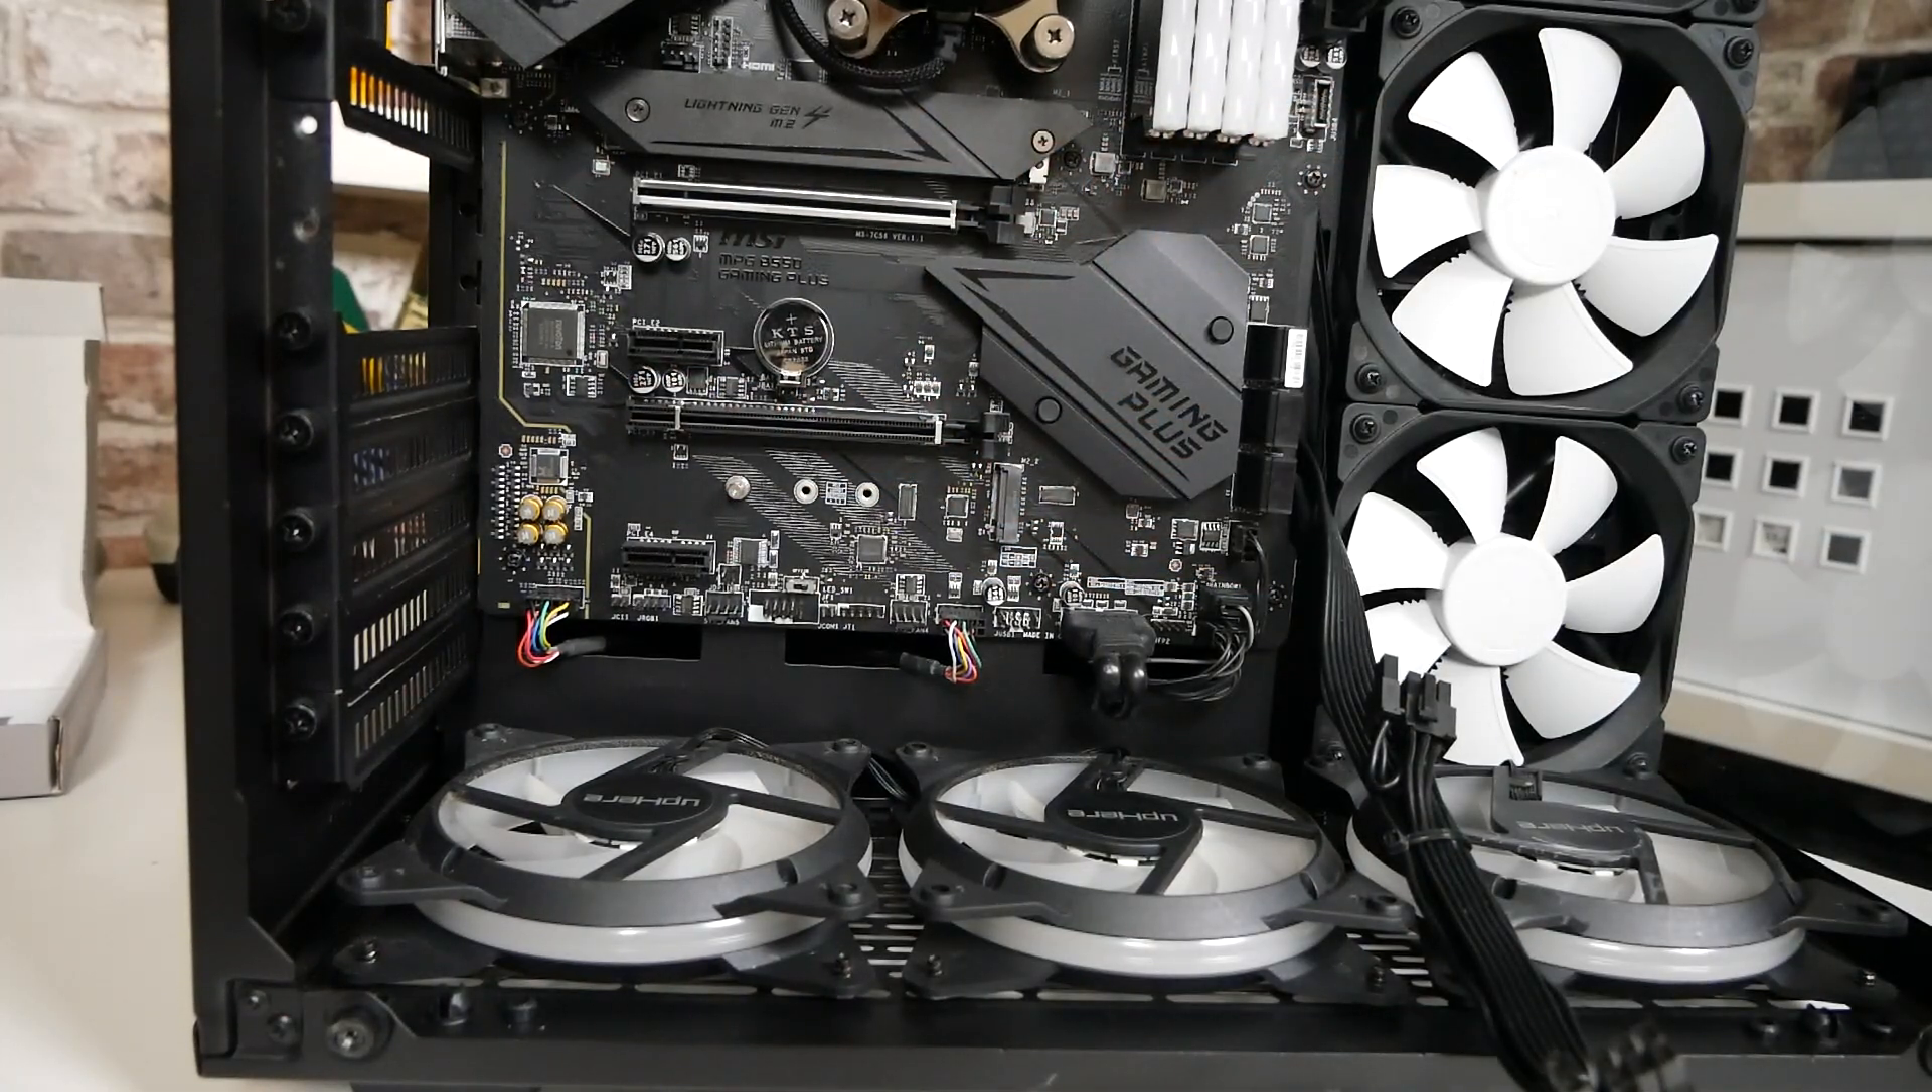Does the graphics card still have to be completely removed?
No.